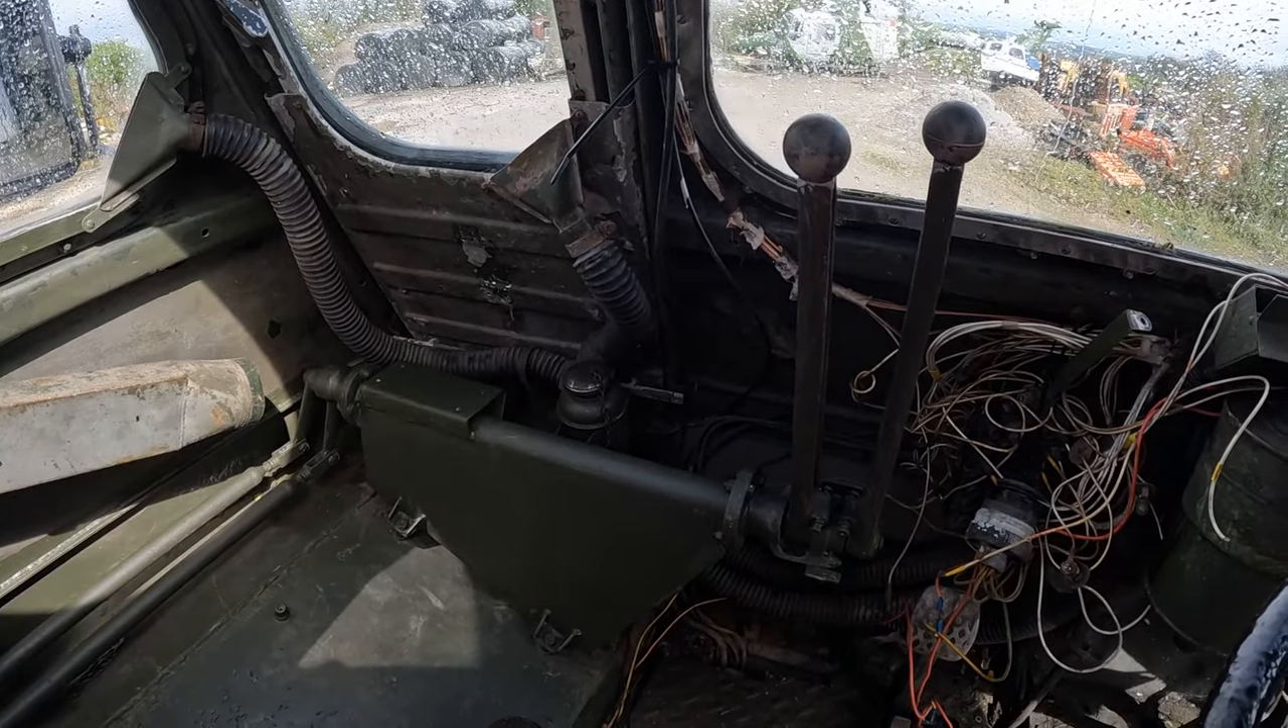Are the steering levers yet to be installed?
No.